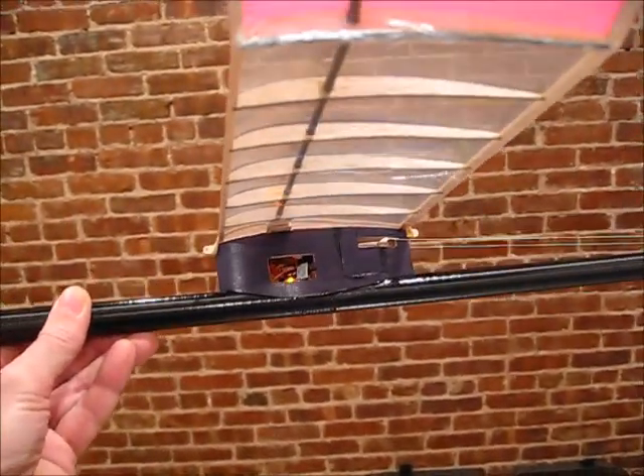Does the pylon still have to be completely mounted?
No.